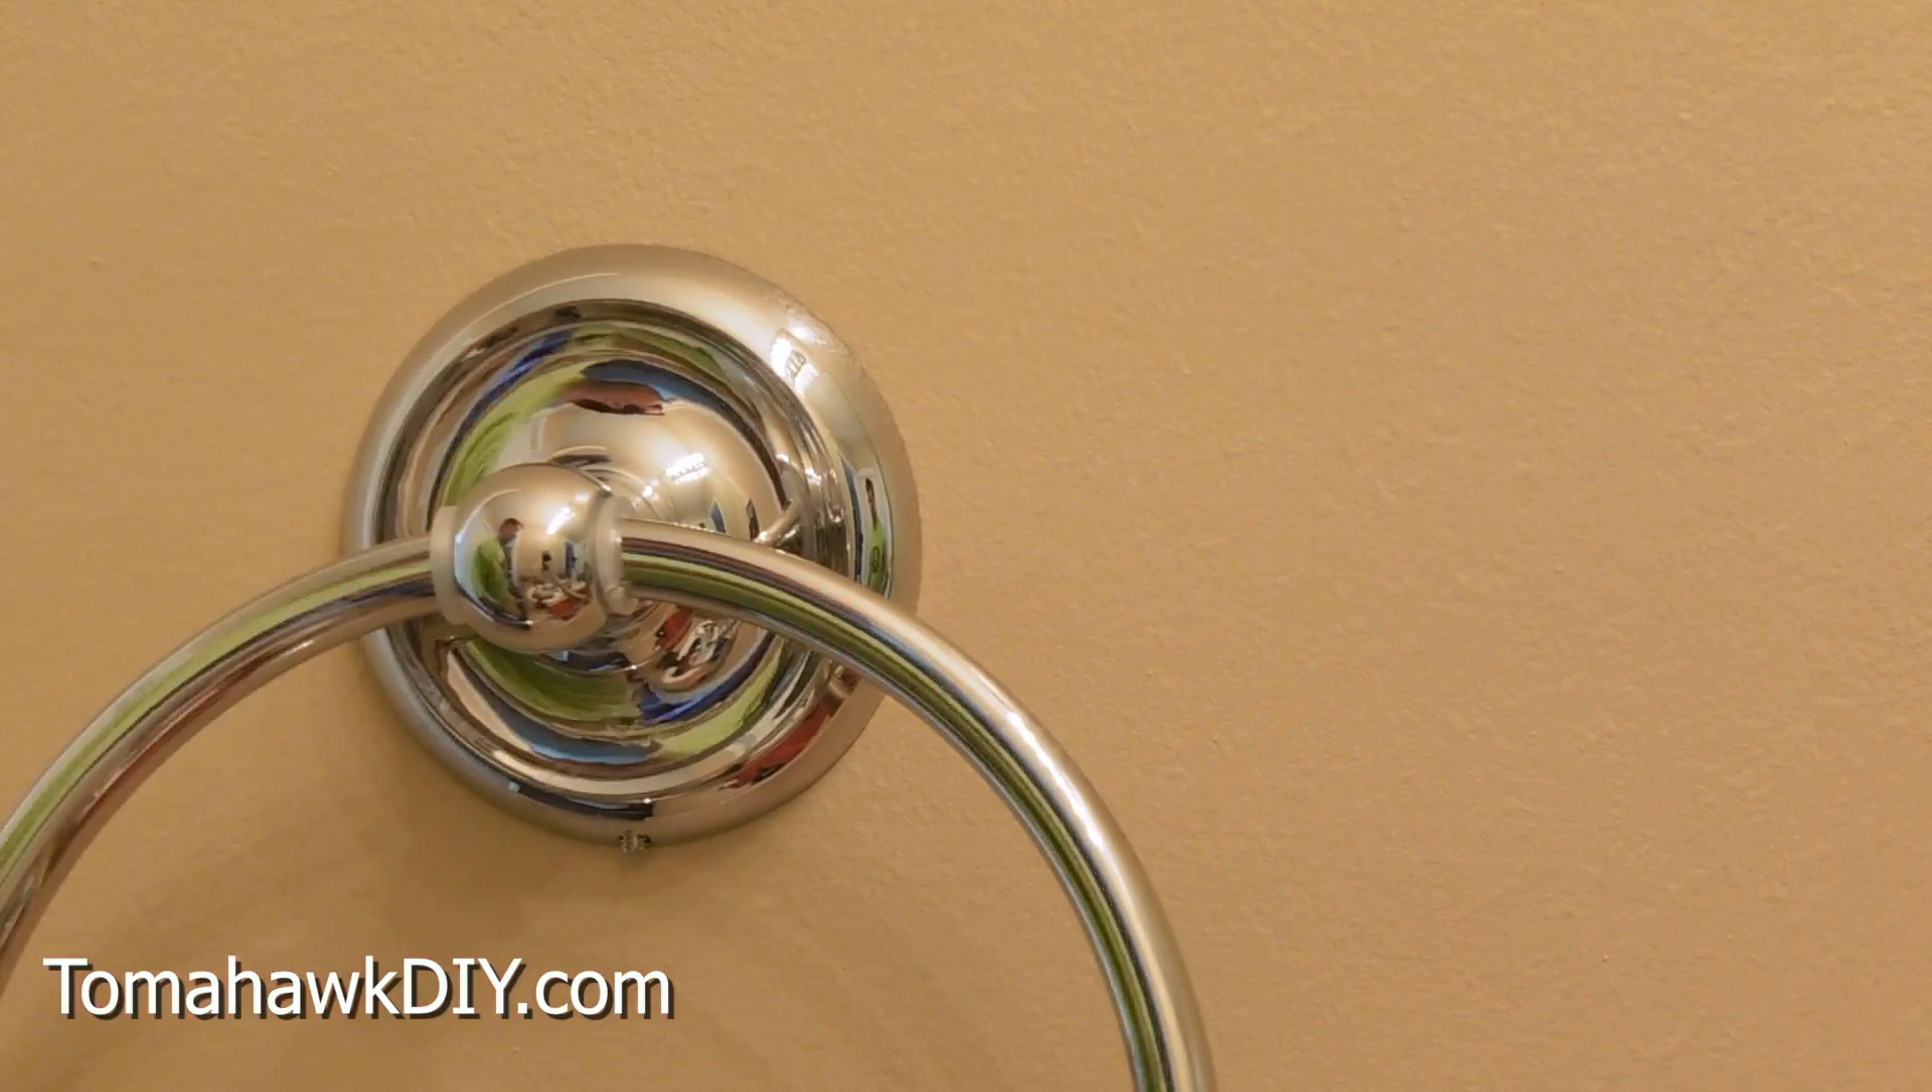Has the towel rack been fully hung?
Yes.